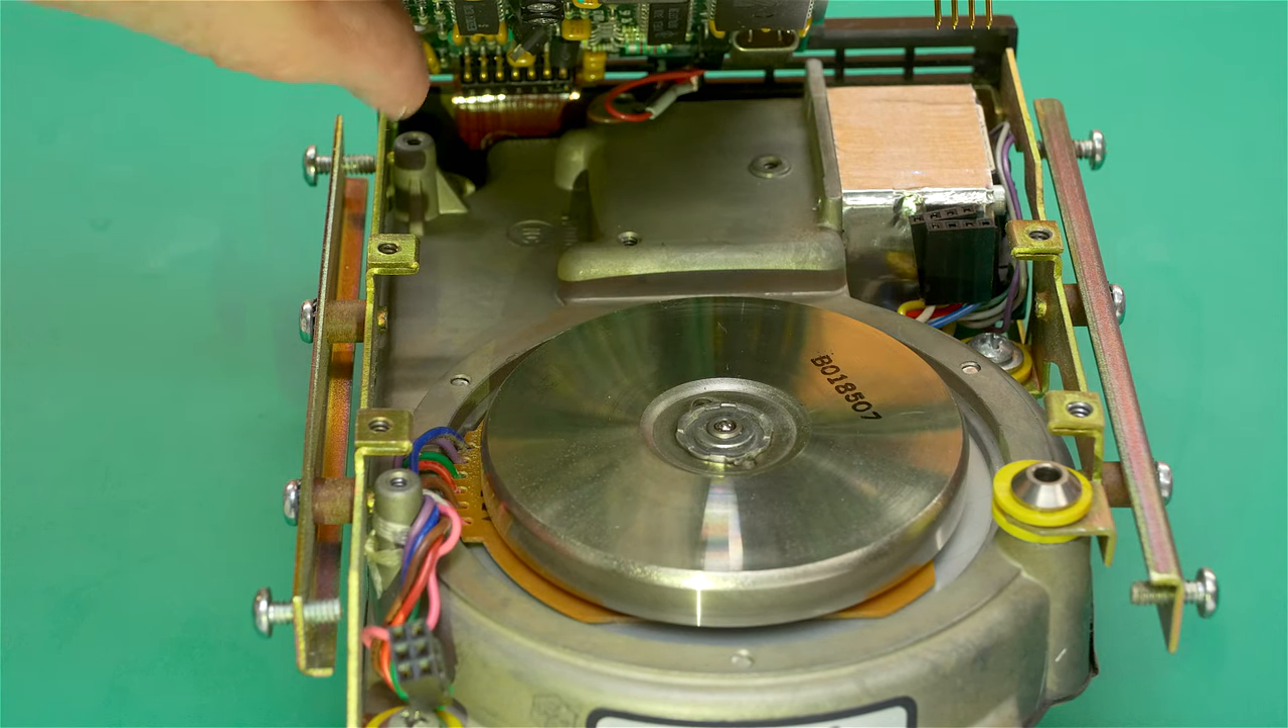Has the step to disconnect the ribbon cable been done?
No.